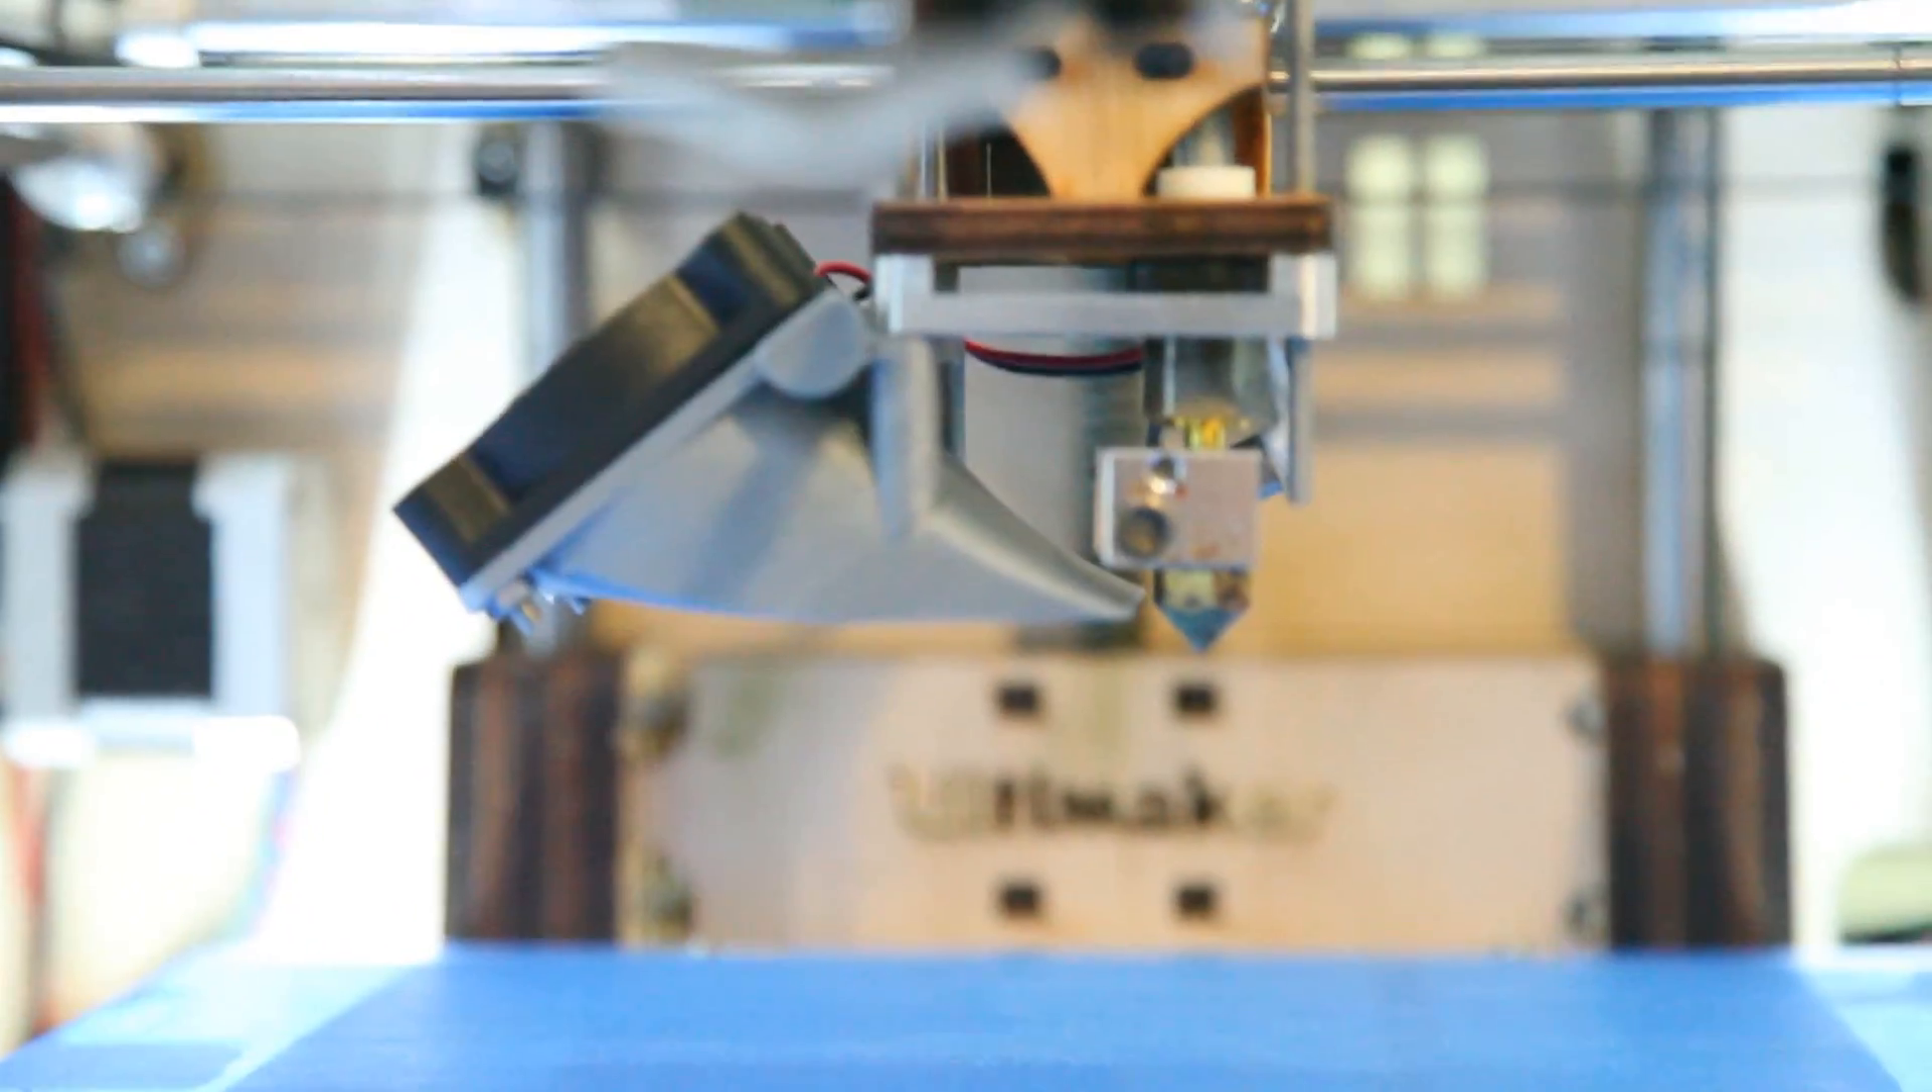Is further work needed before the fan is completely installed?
No.